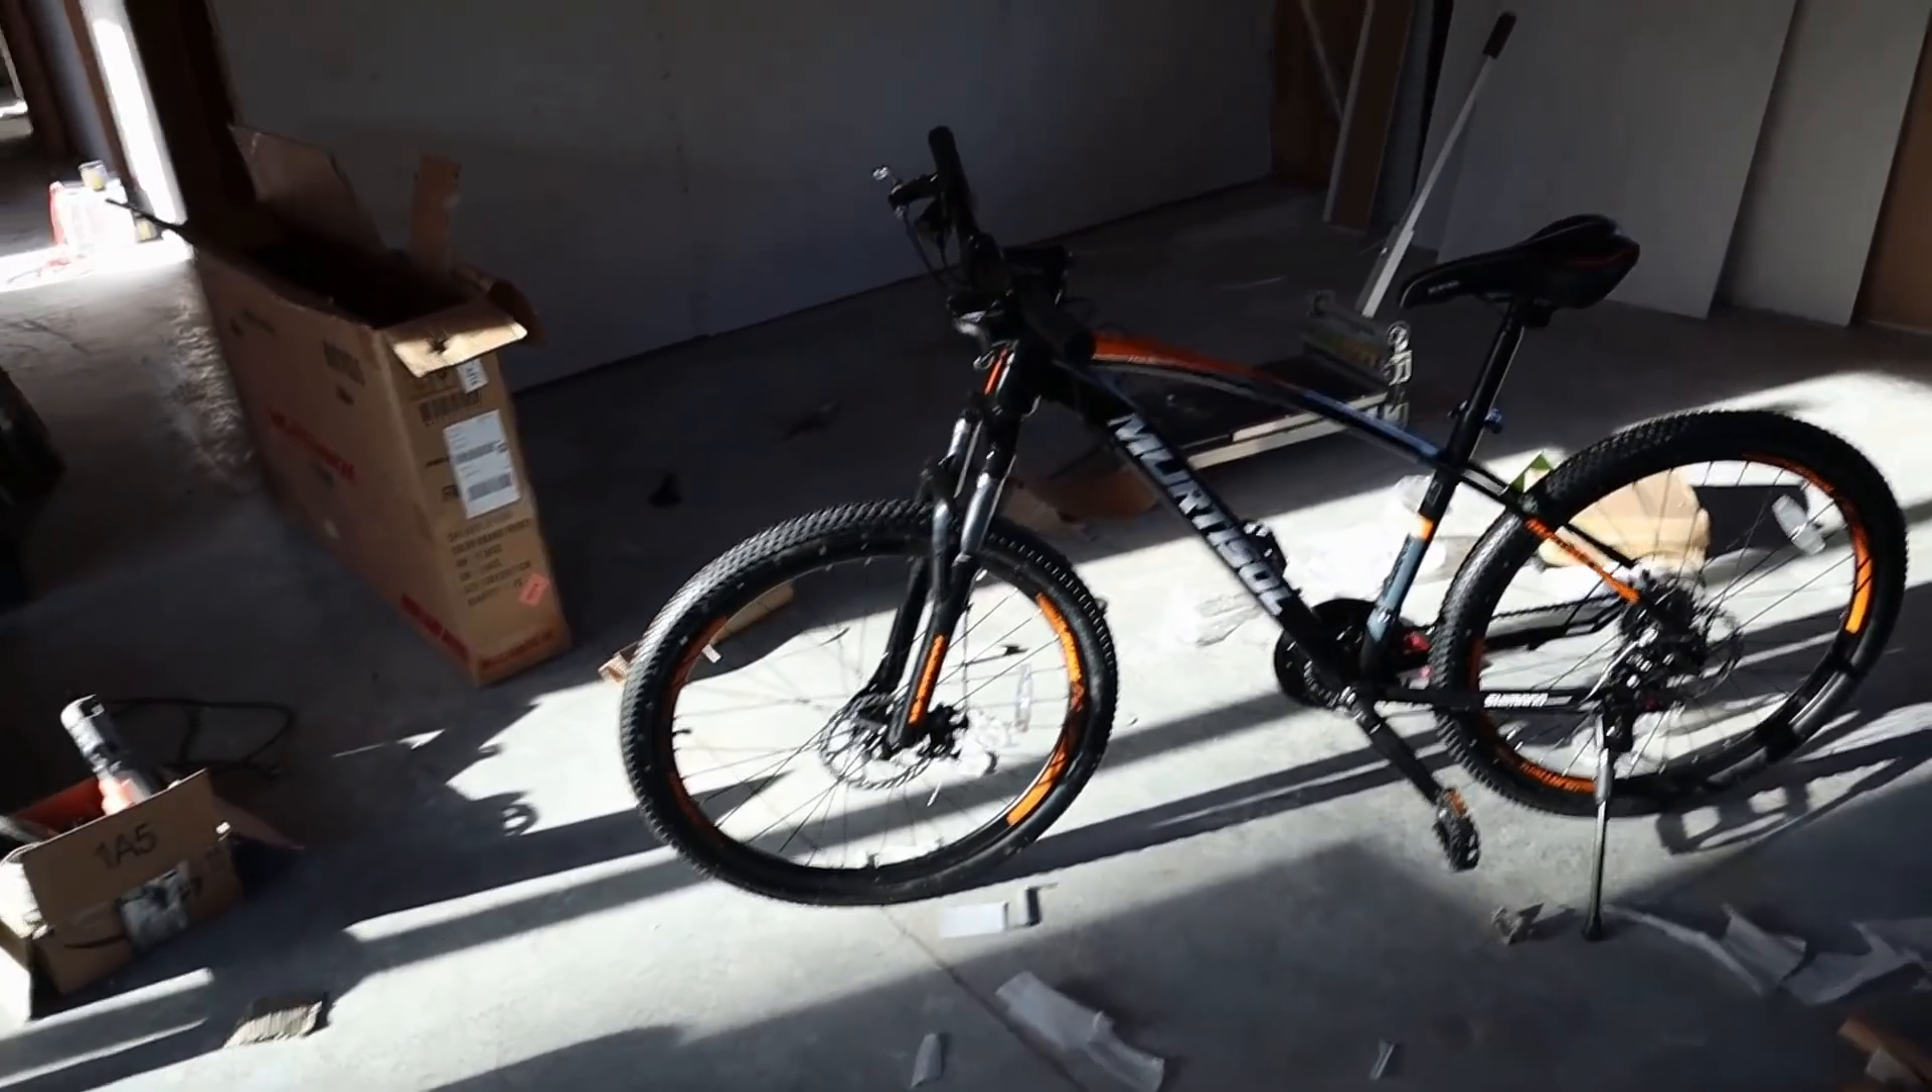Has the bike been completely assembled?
Yes.